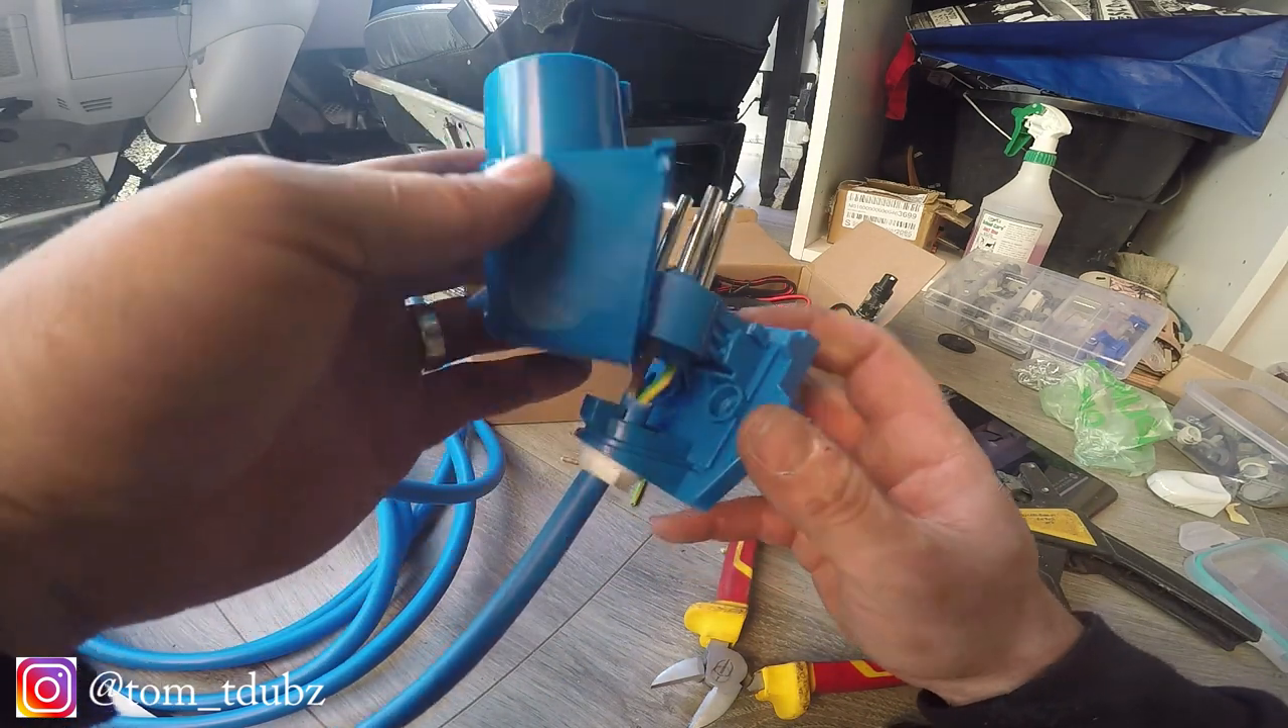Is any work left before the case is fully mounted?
Yes.